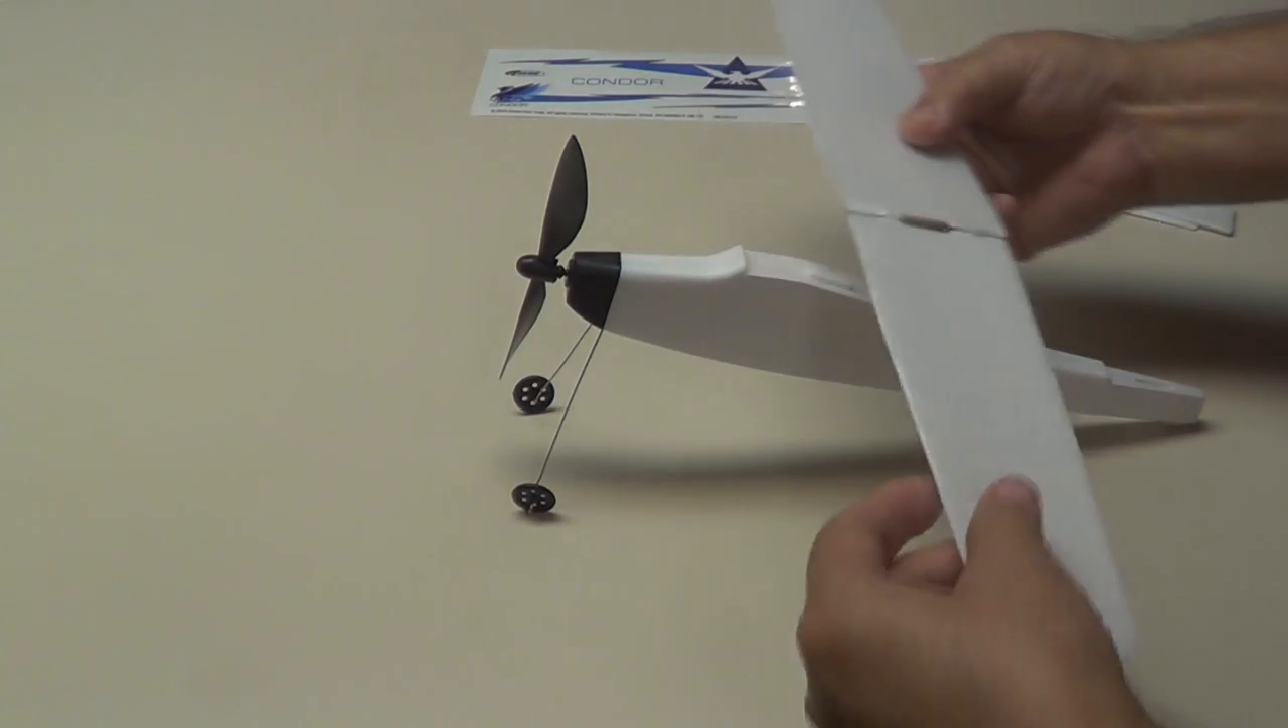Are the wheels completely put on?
Yes.